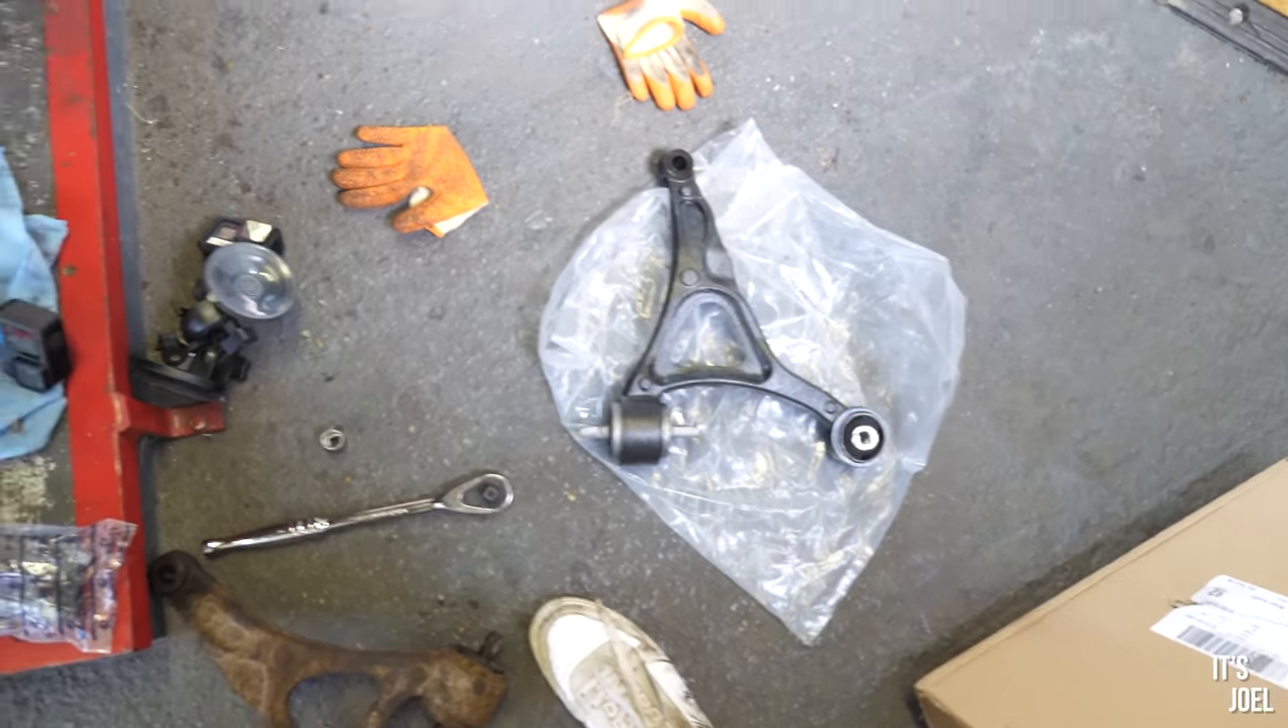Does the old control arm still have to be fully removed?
No.